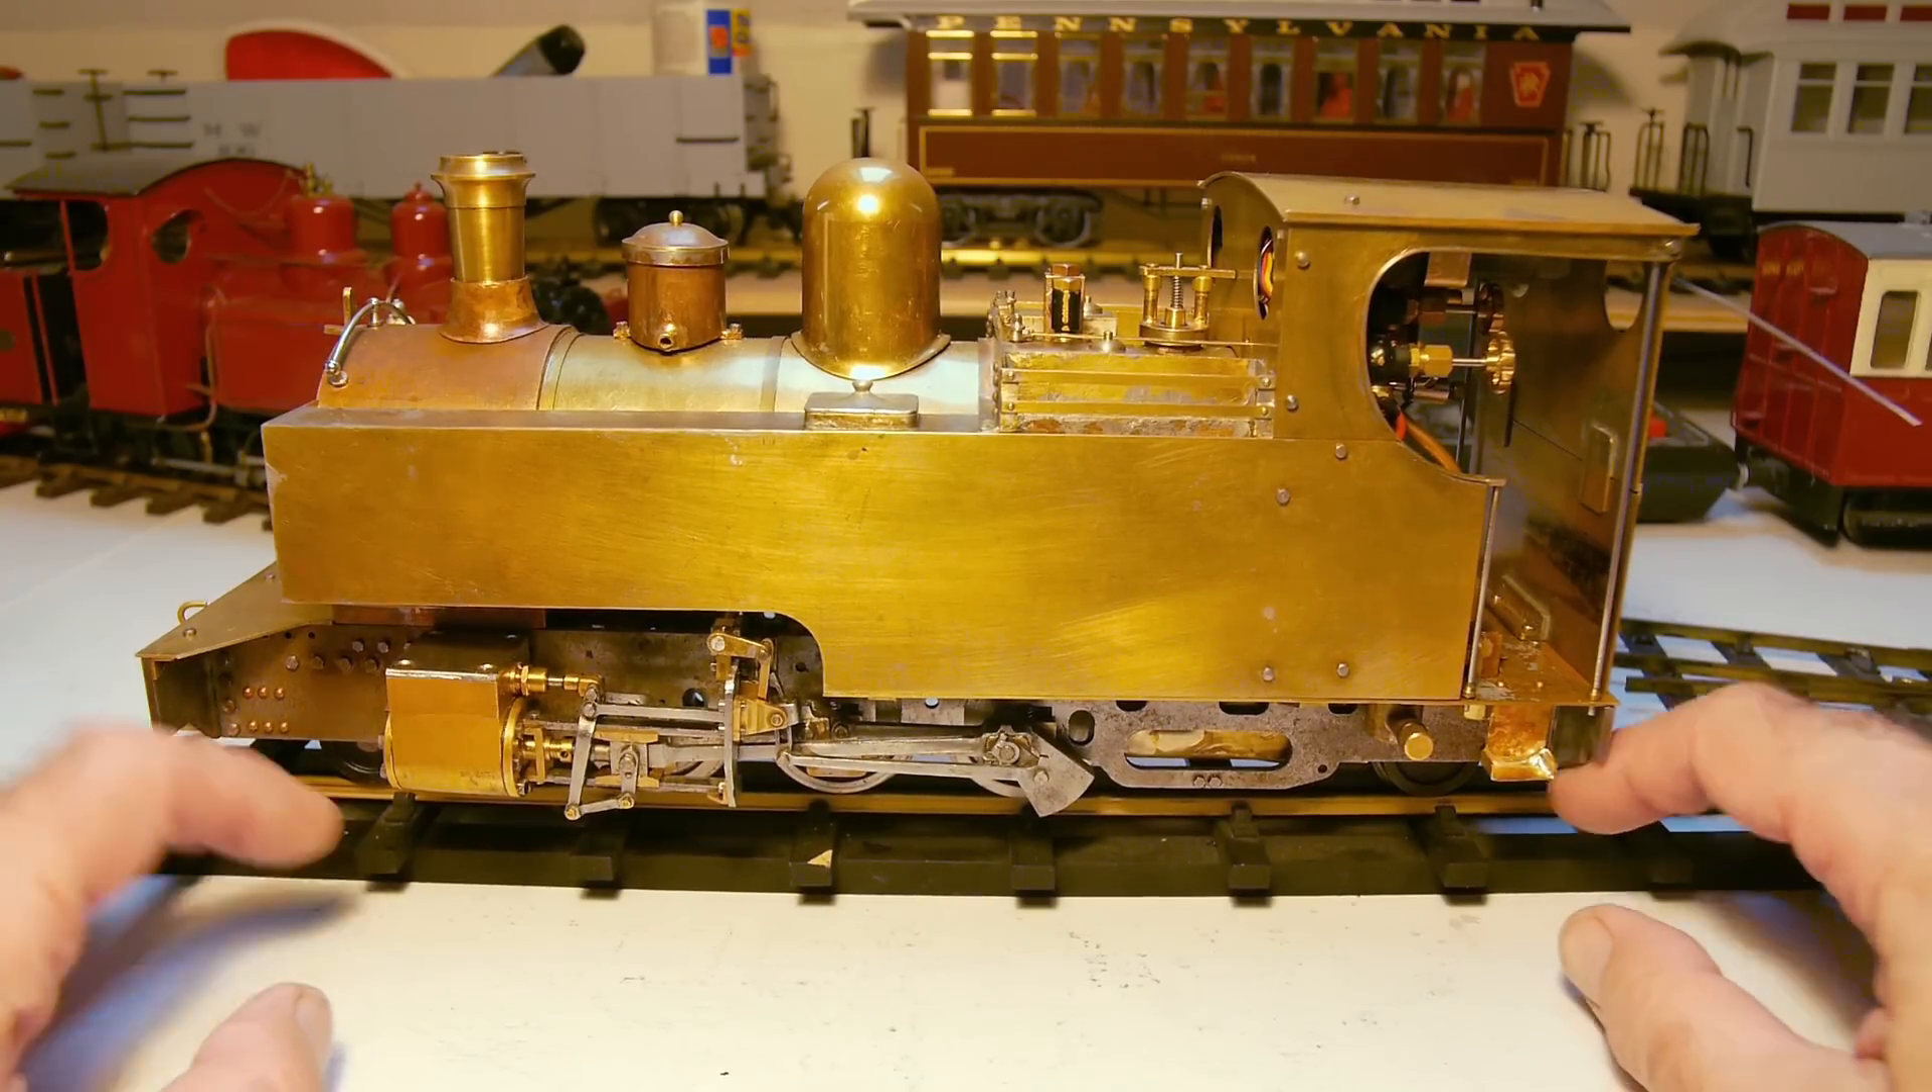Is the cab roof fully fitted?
Yes.